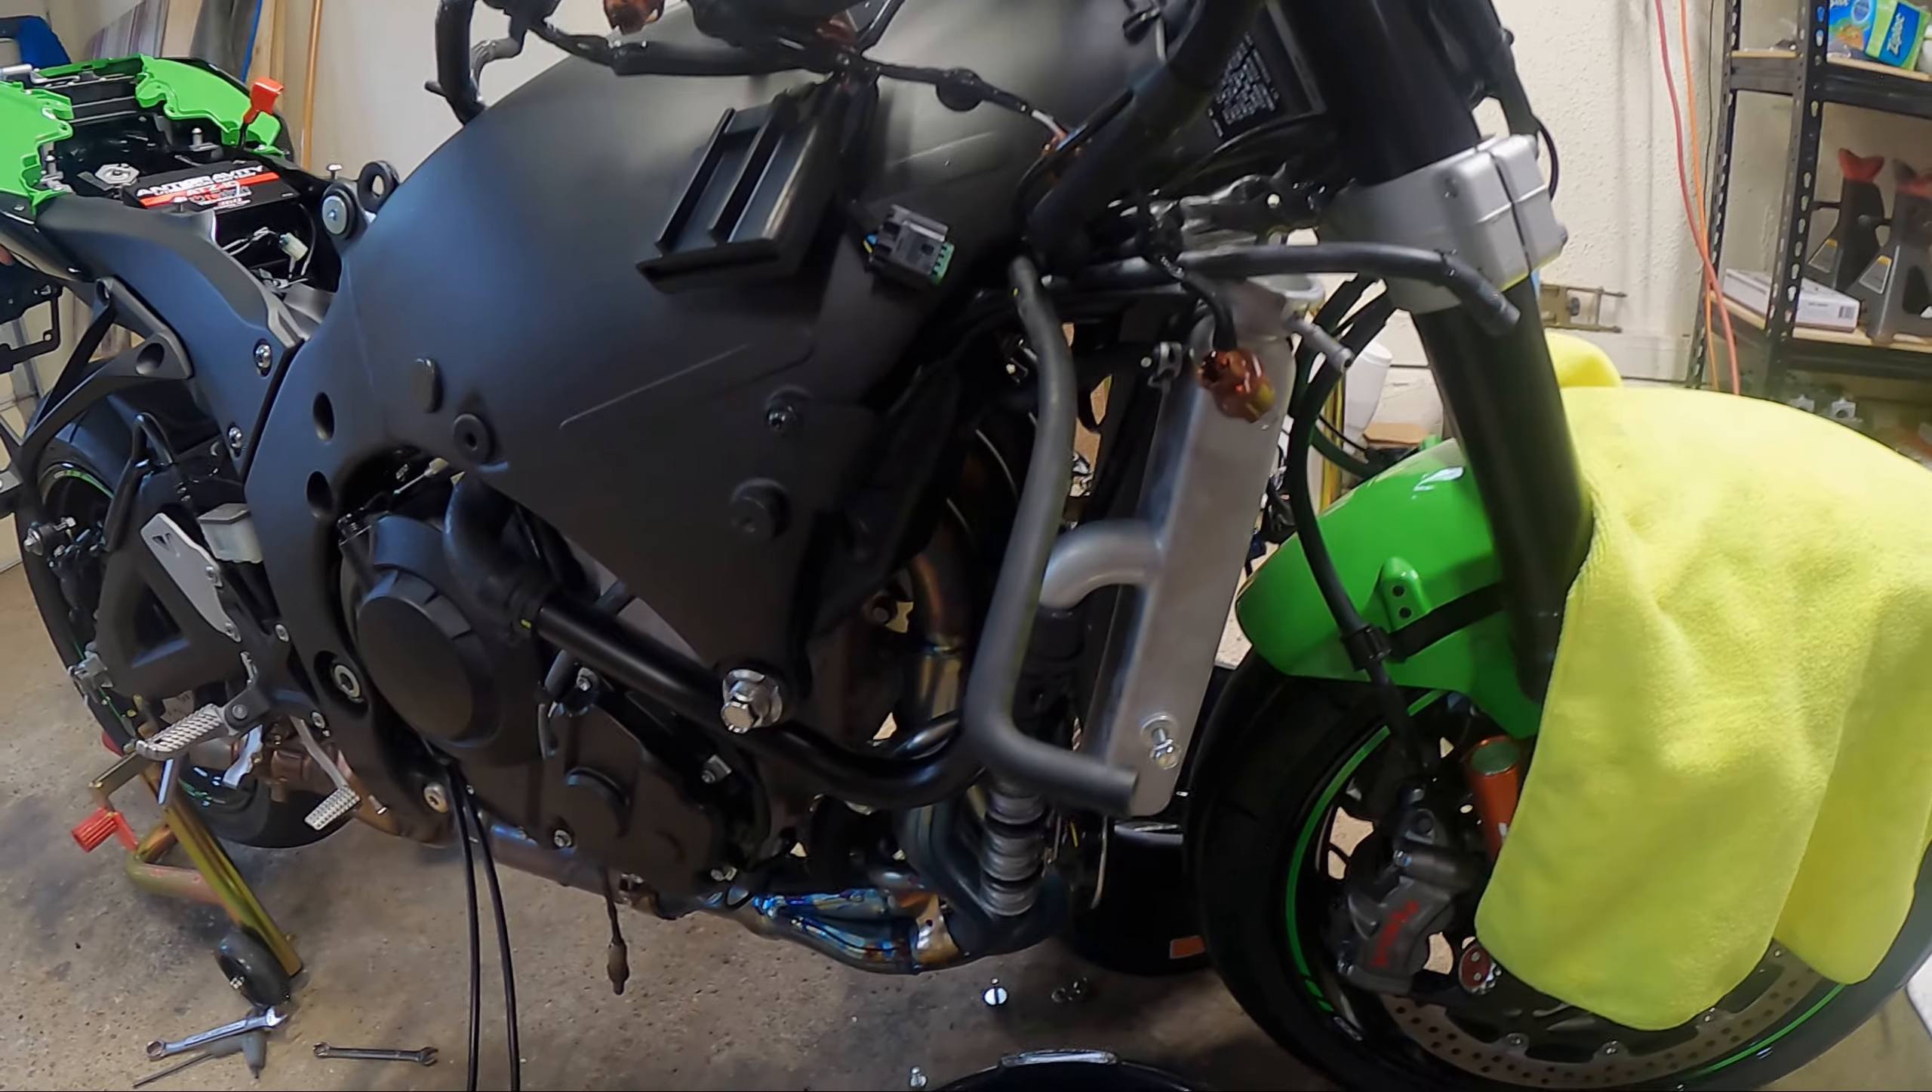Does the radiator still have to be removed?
Yes.